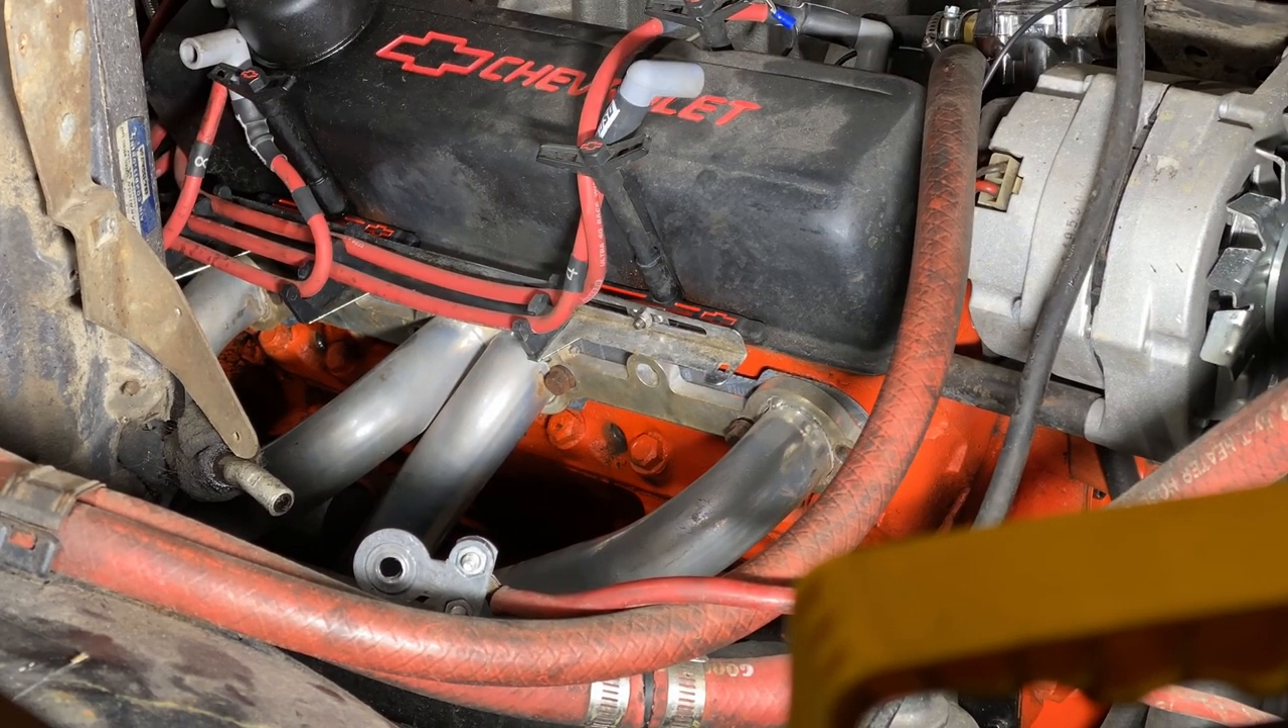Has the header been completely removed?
No.